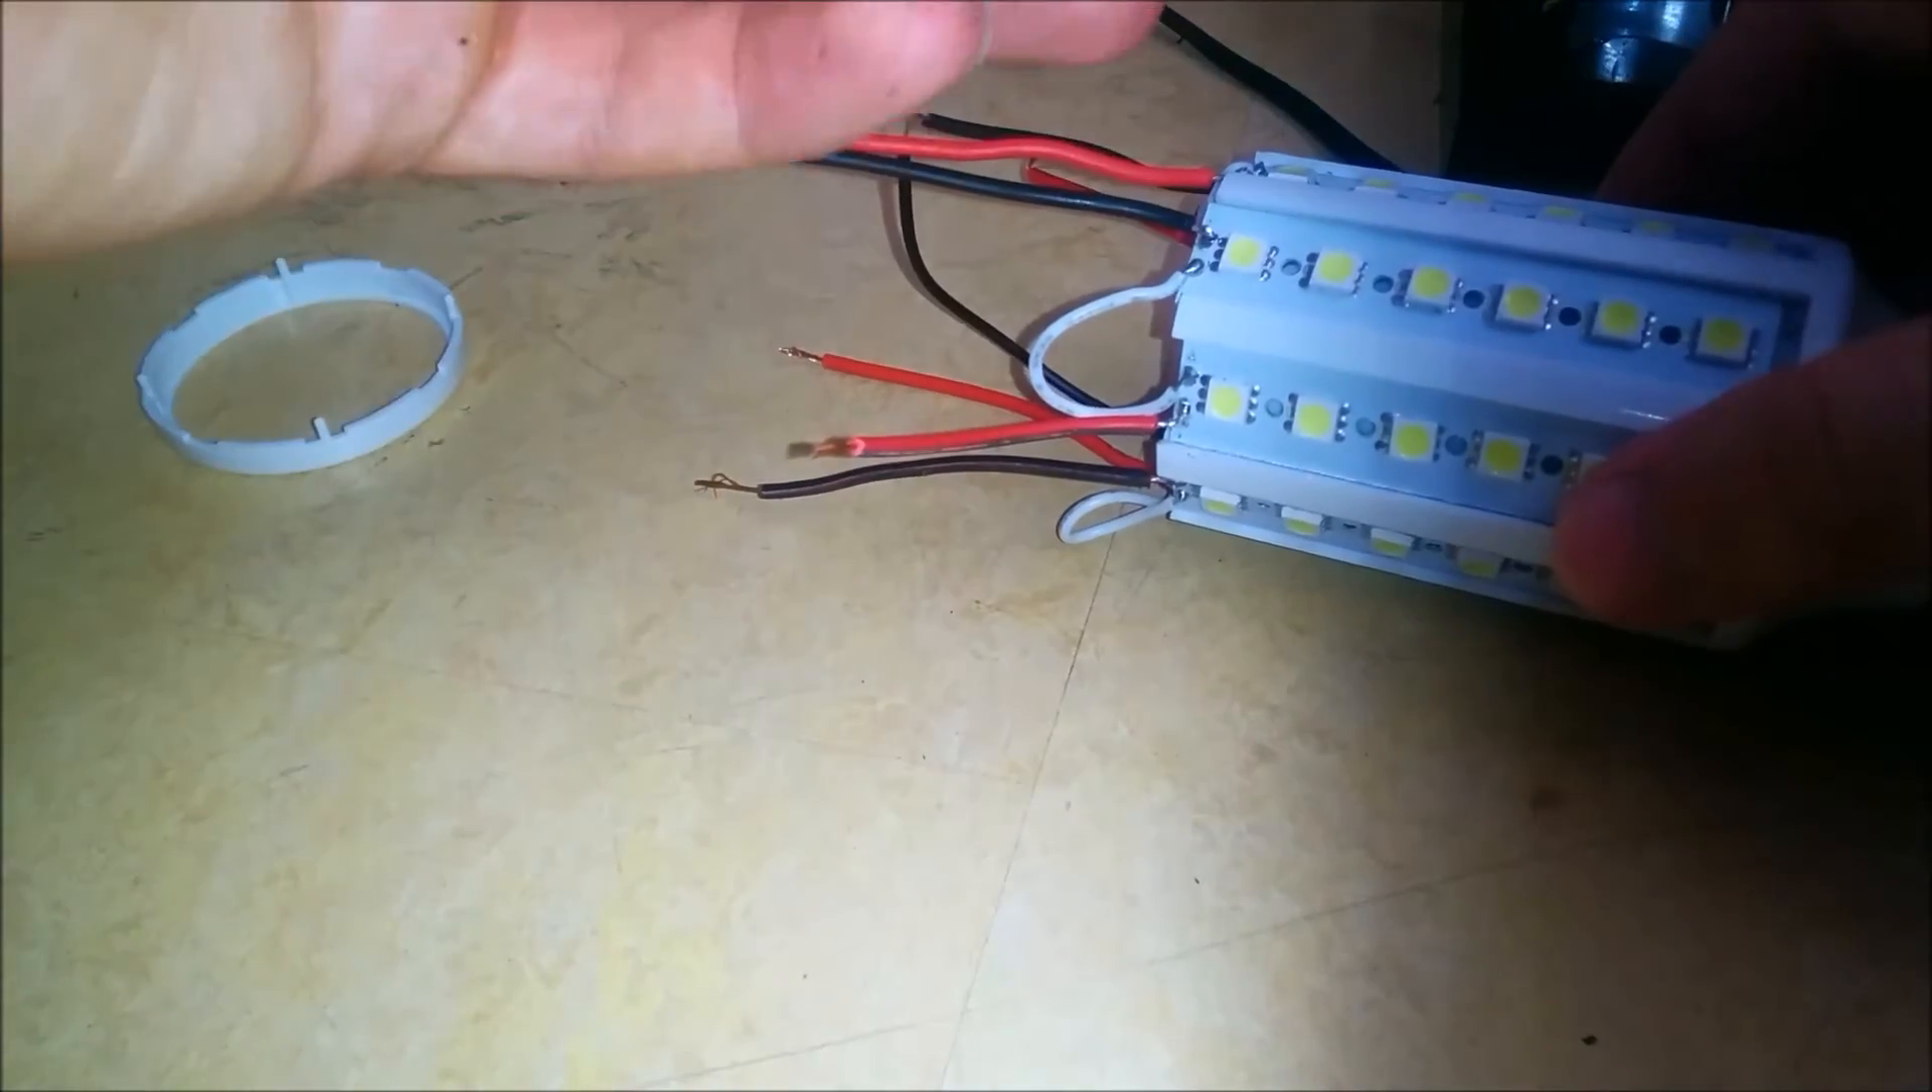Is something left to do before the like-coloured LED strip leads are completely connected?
Yes.